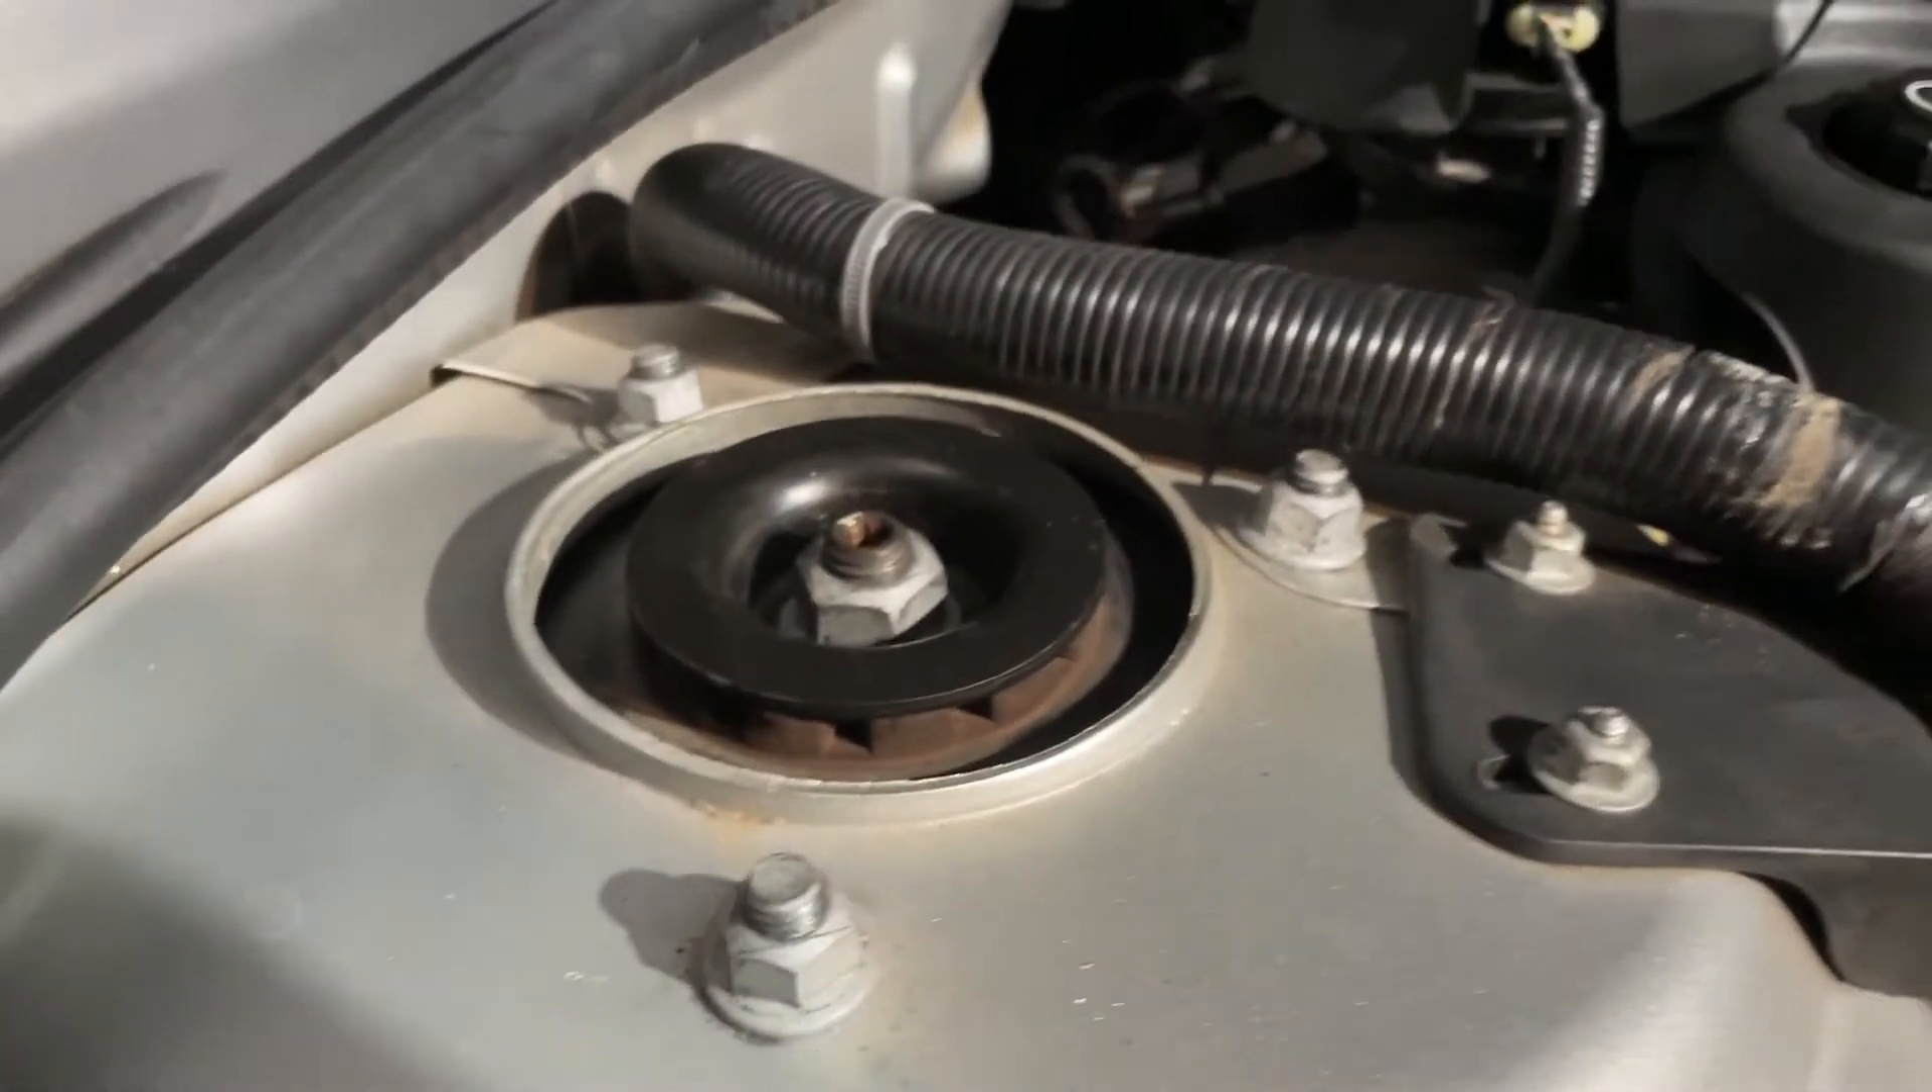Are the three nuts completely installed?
Yes.